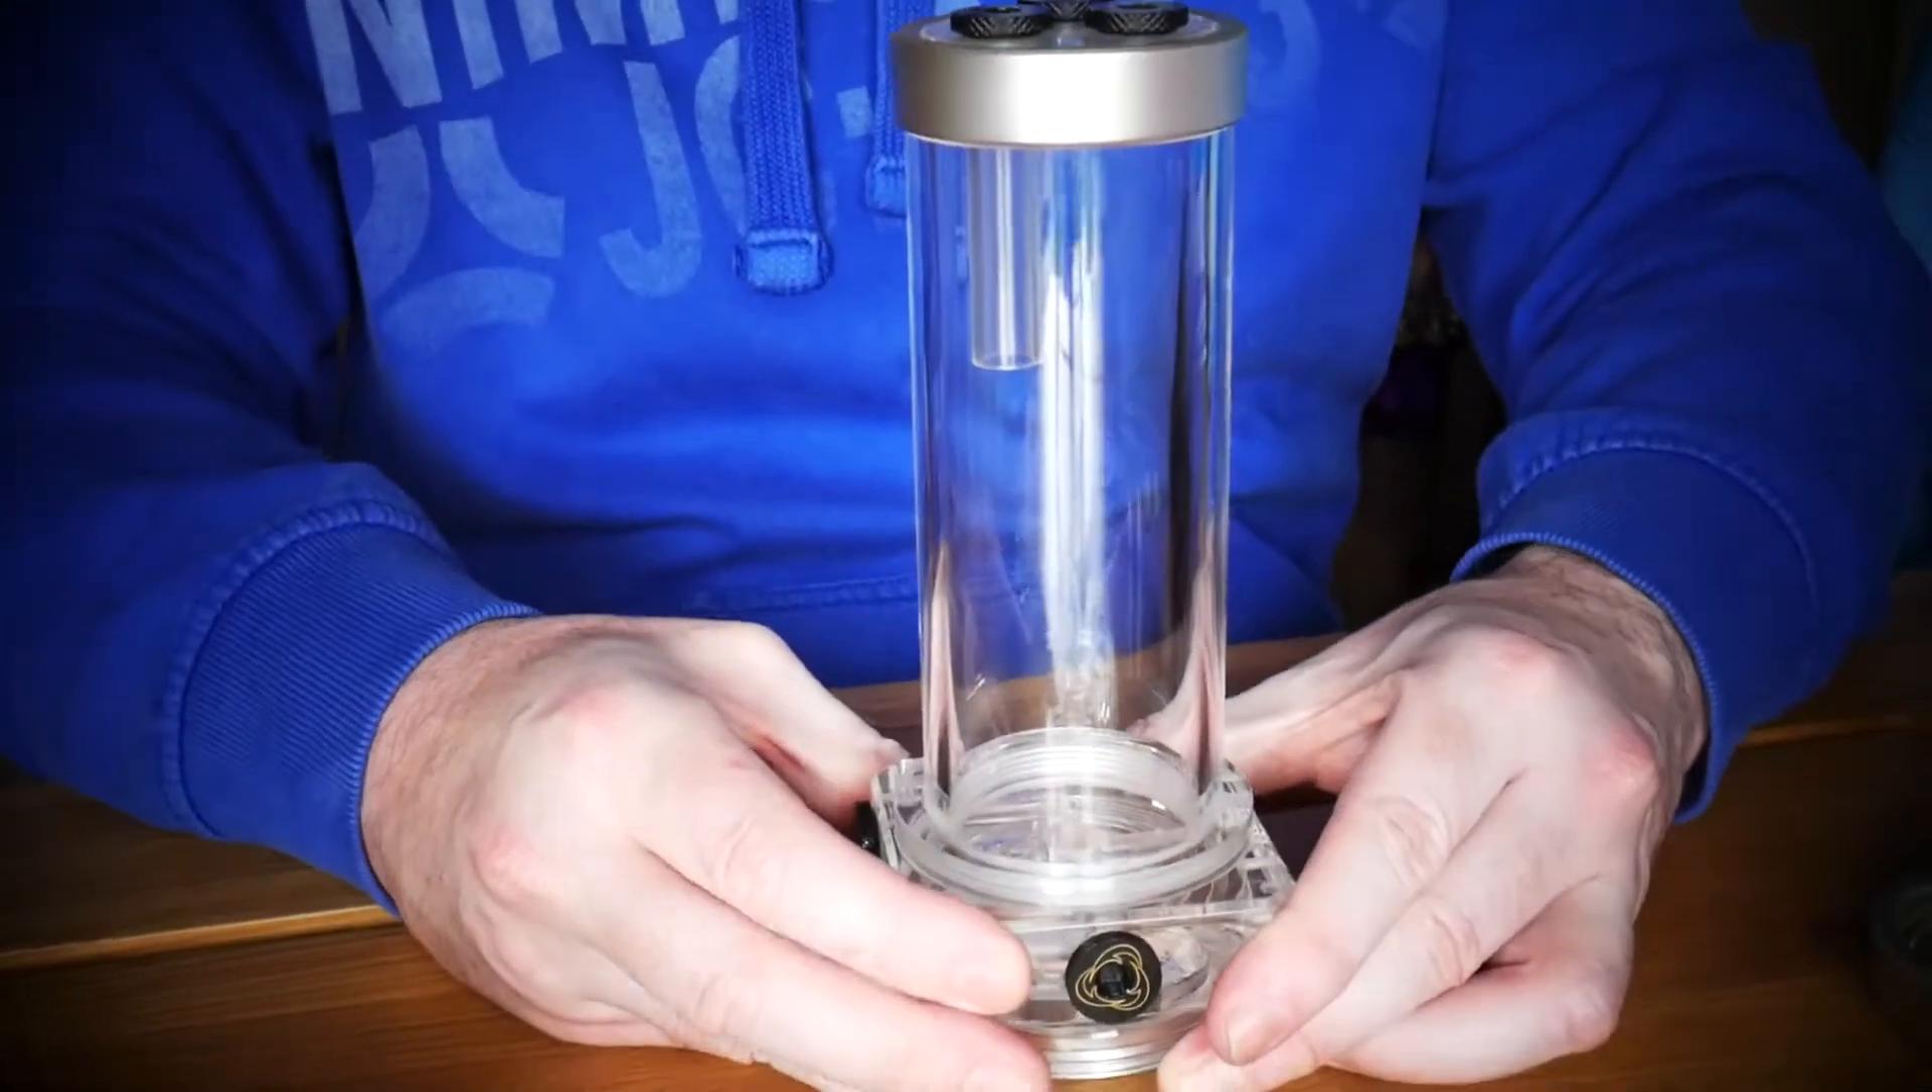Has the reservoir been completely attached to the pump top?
Yes.